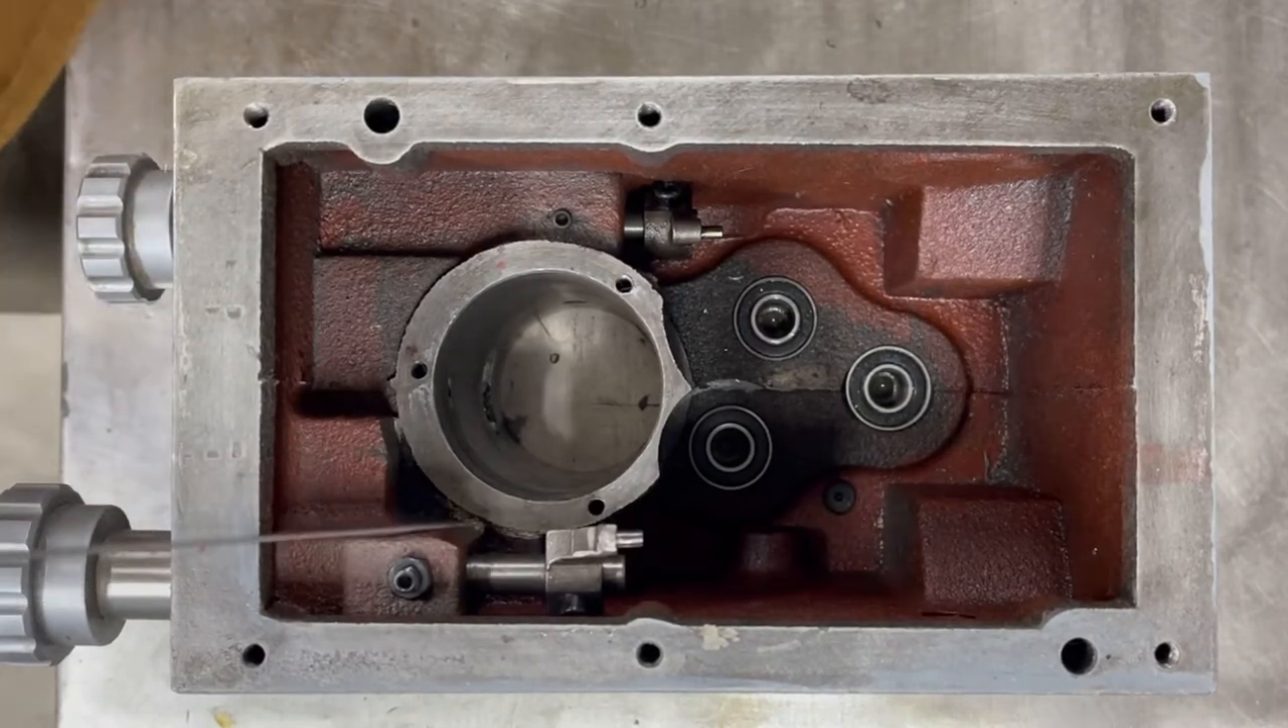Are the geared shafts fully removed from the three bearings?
Yes.